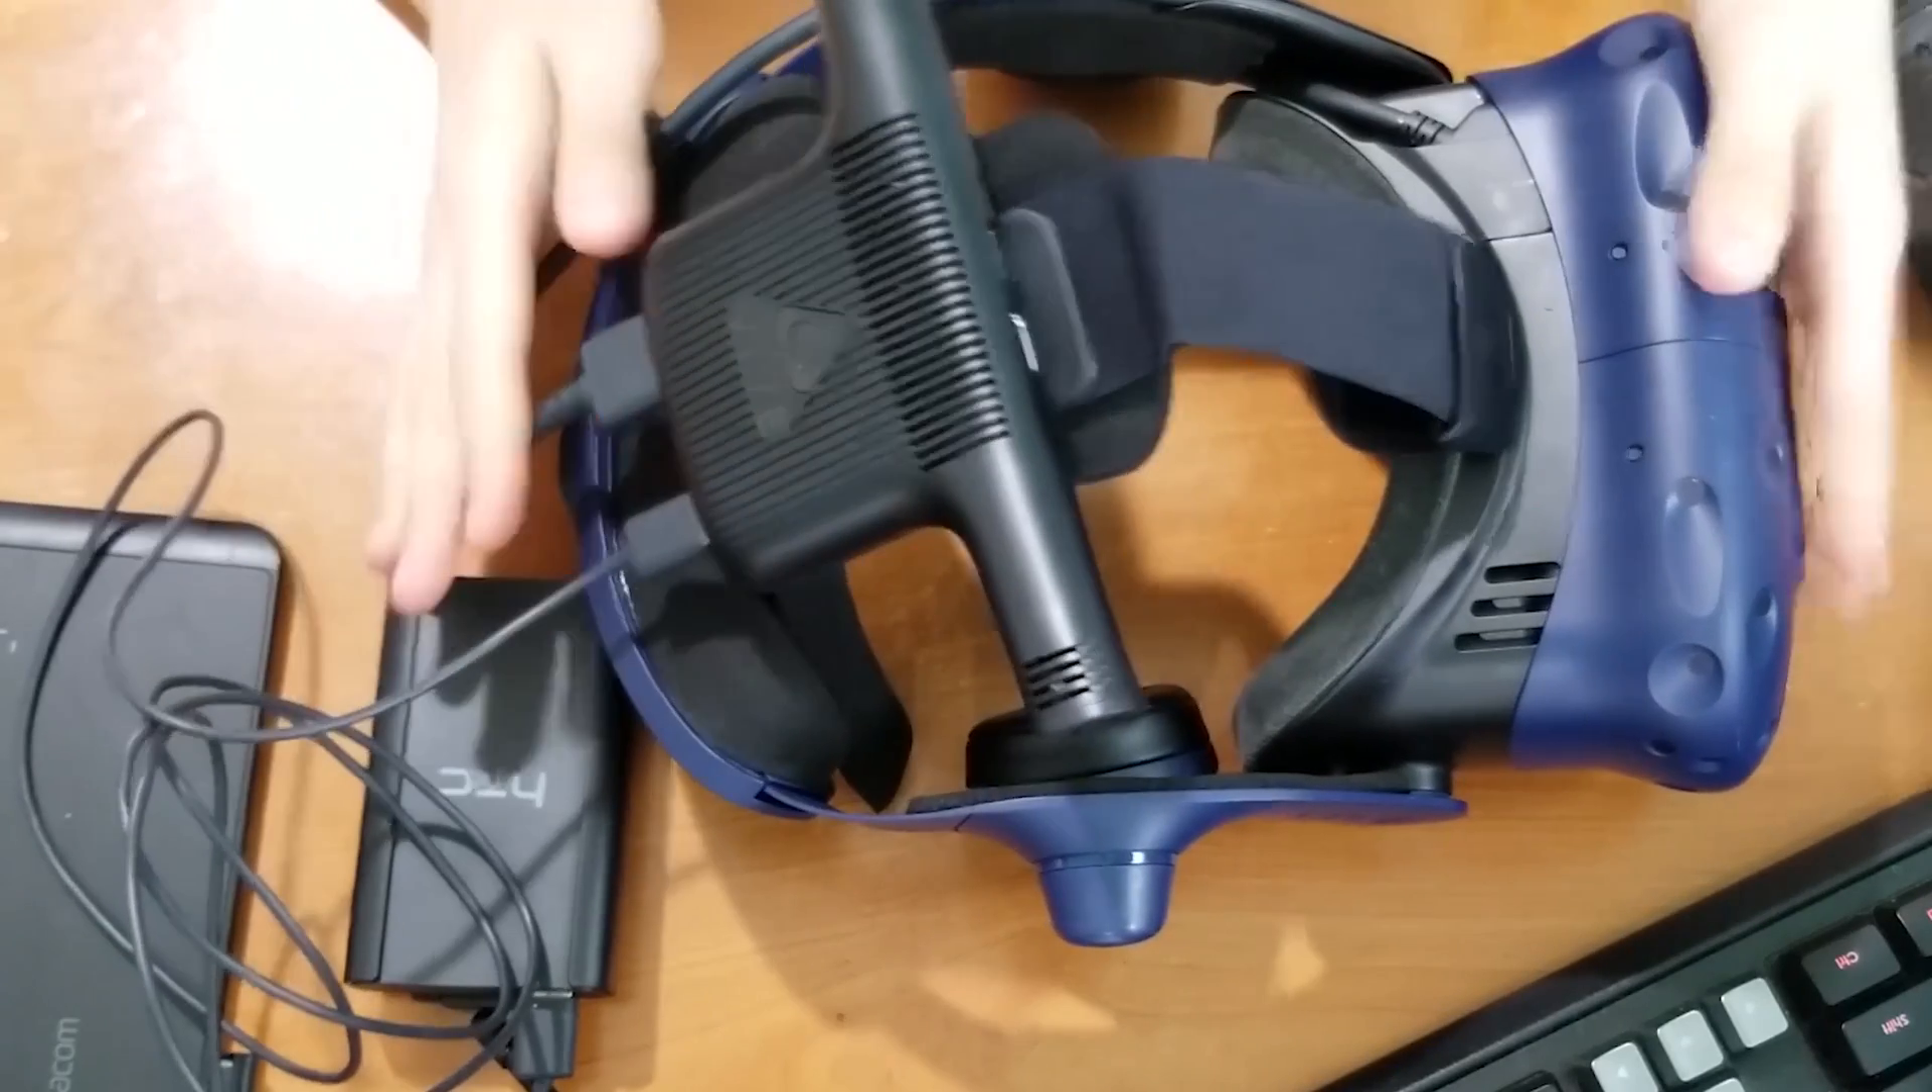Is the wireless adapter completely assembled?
Yes.